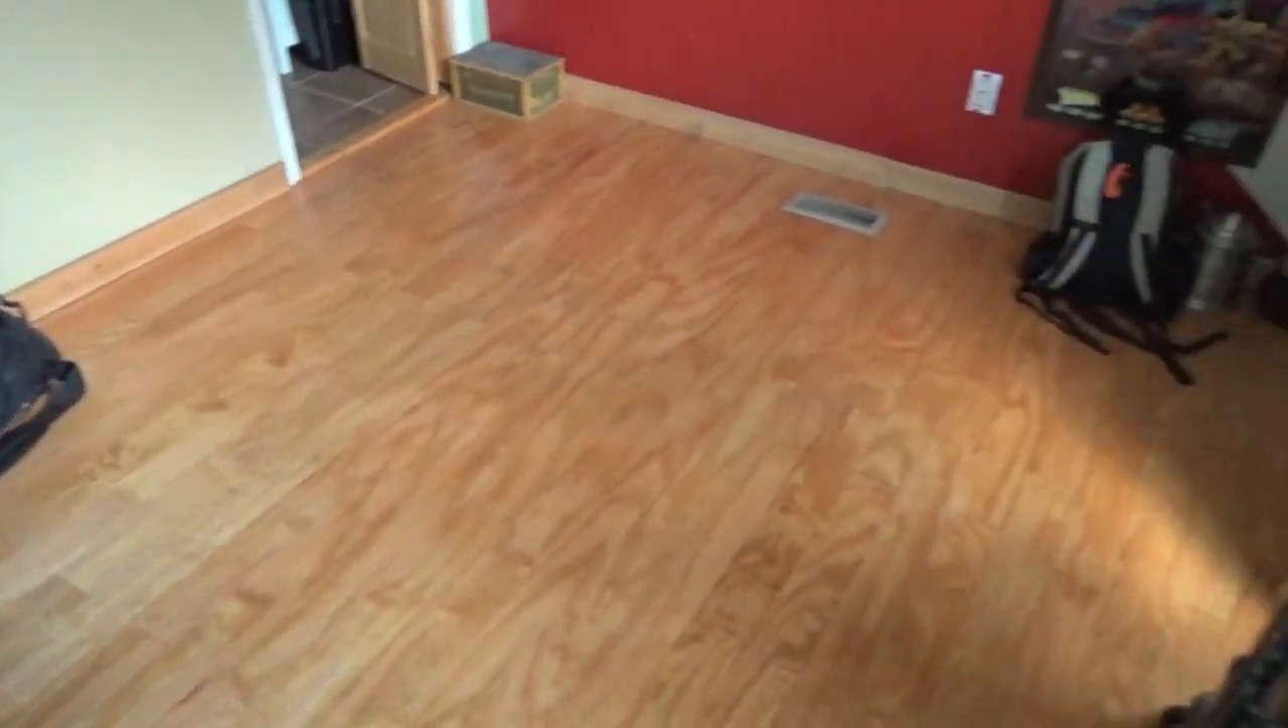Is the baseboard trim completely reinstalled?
Yes.